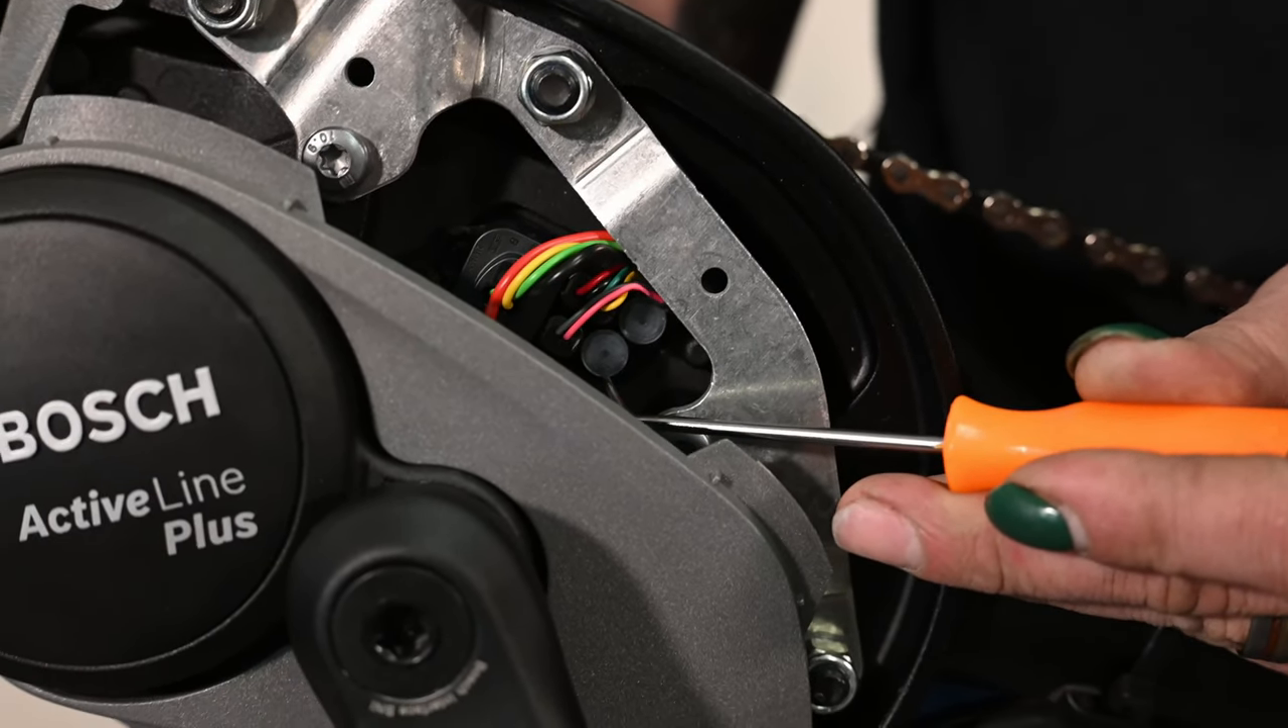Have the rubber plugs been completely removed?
No.